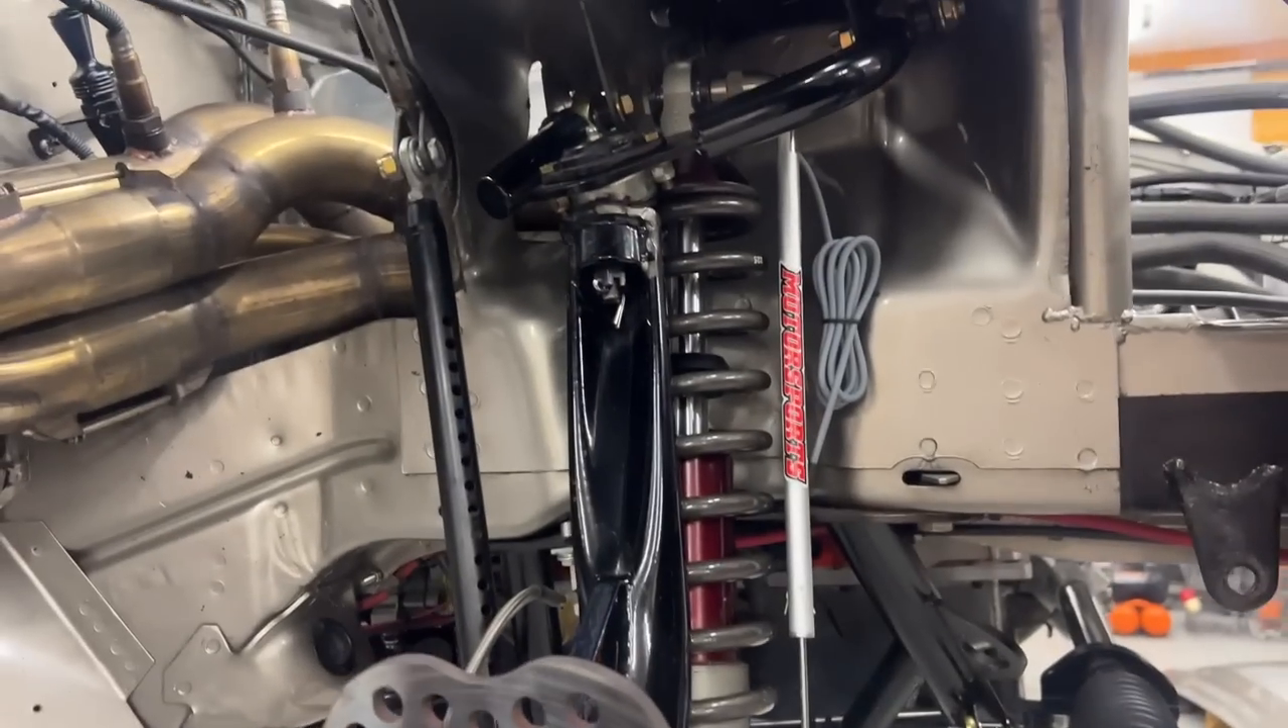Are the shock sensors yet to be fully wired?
Yes.